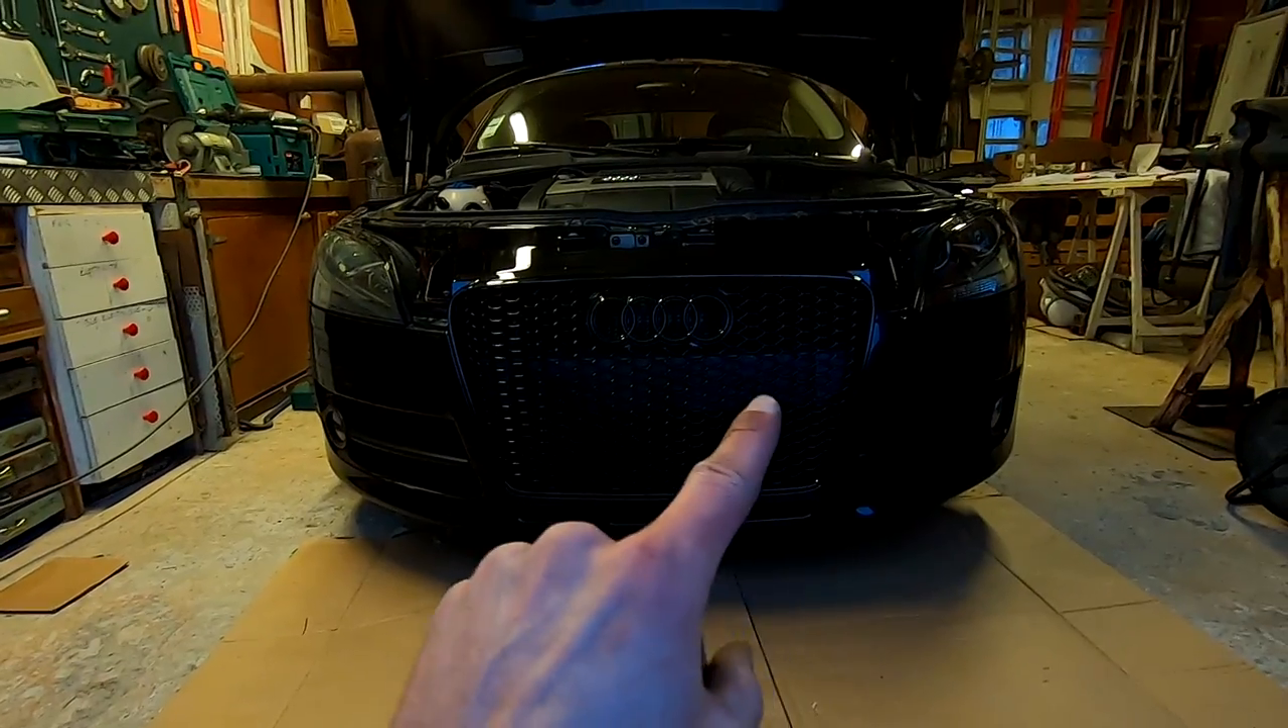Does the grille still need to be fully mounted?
No.